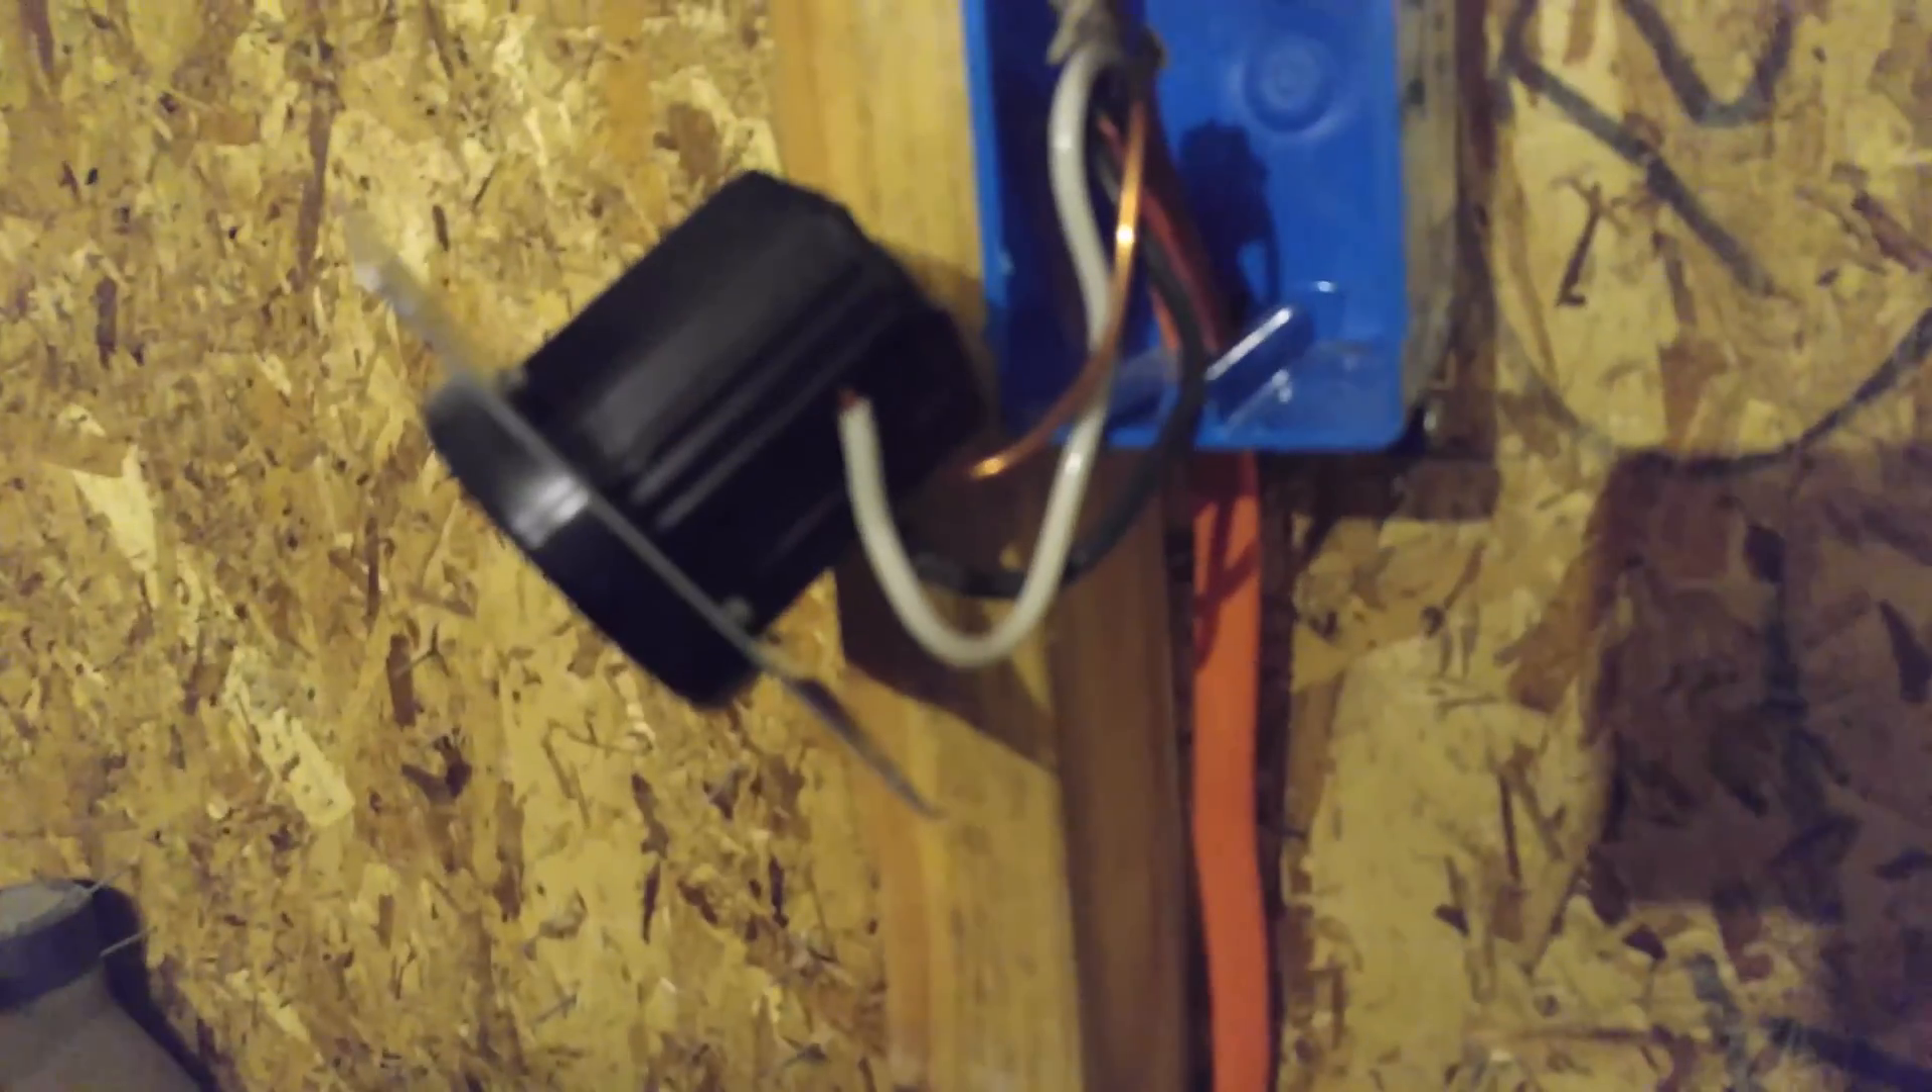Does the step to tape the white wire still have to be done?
Yes.